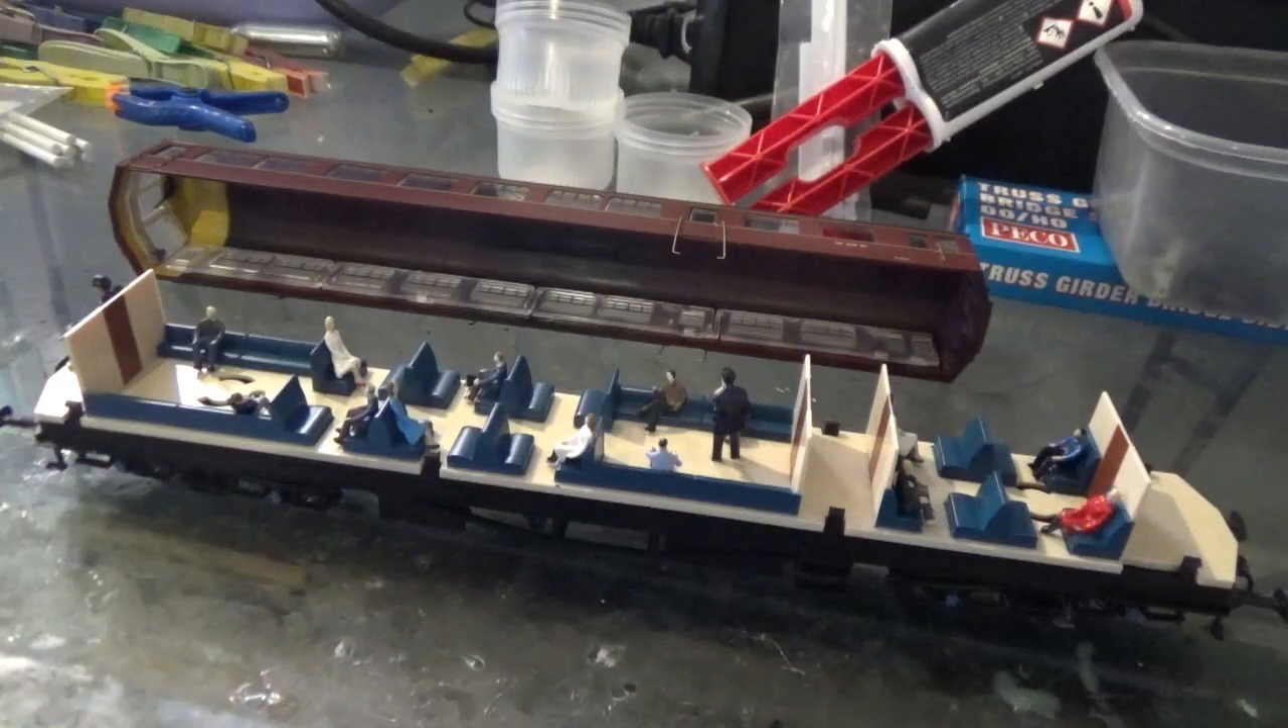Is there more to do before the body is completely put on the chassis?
Yes.